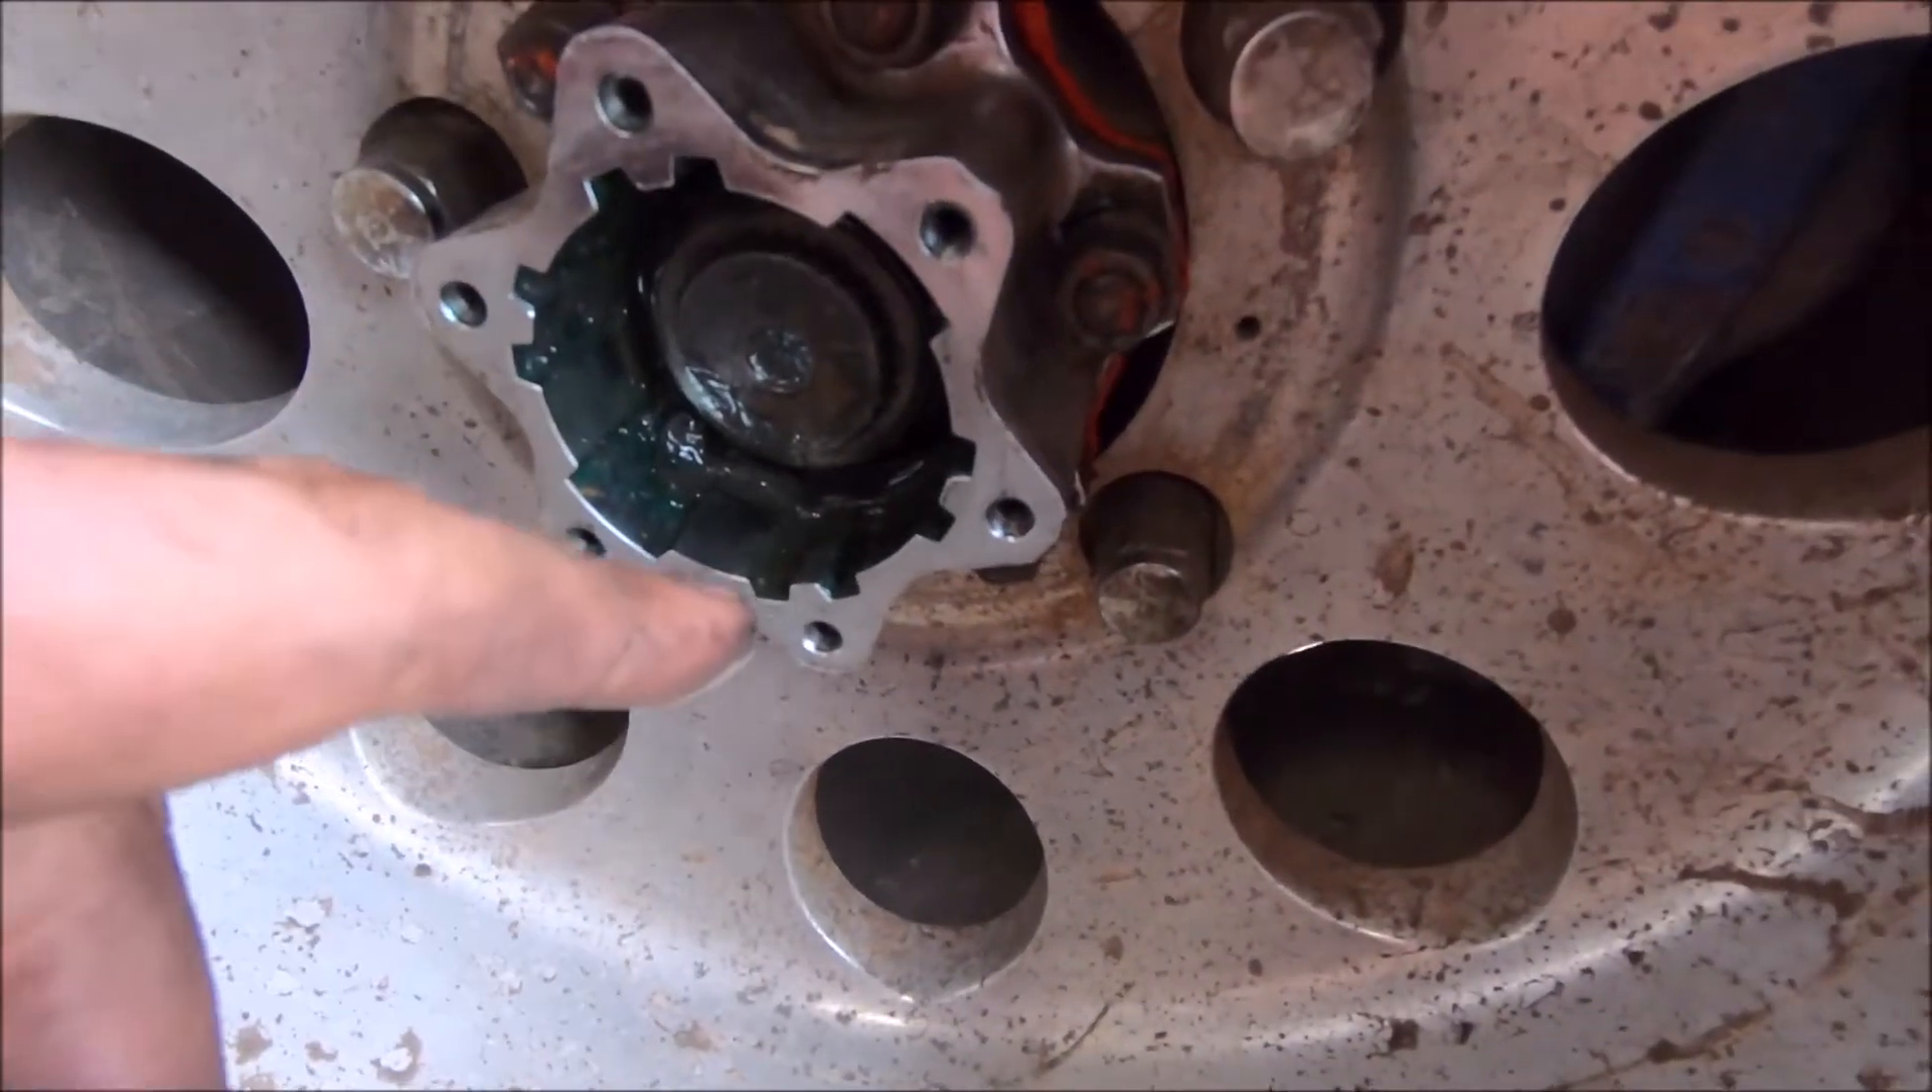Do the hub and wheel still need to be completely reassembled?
Yes.